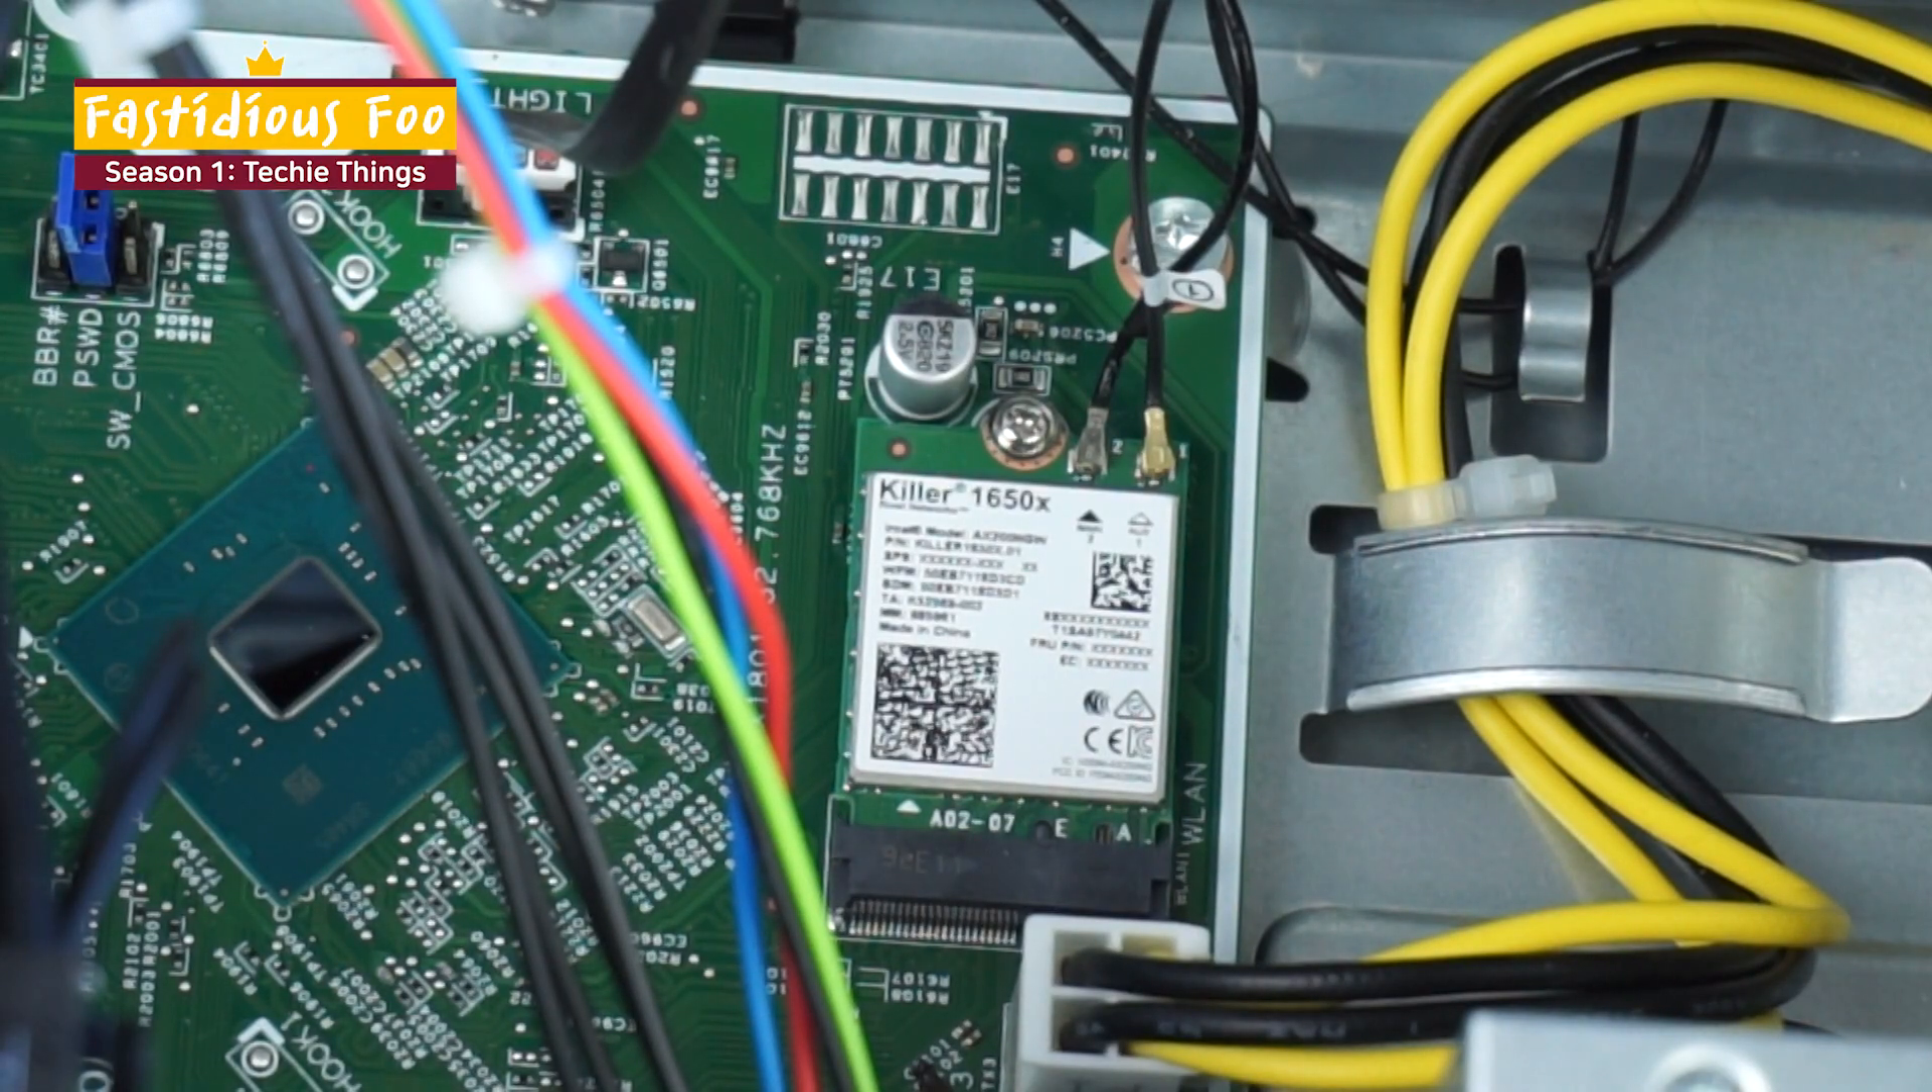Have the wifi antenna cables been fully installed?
Yes.